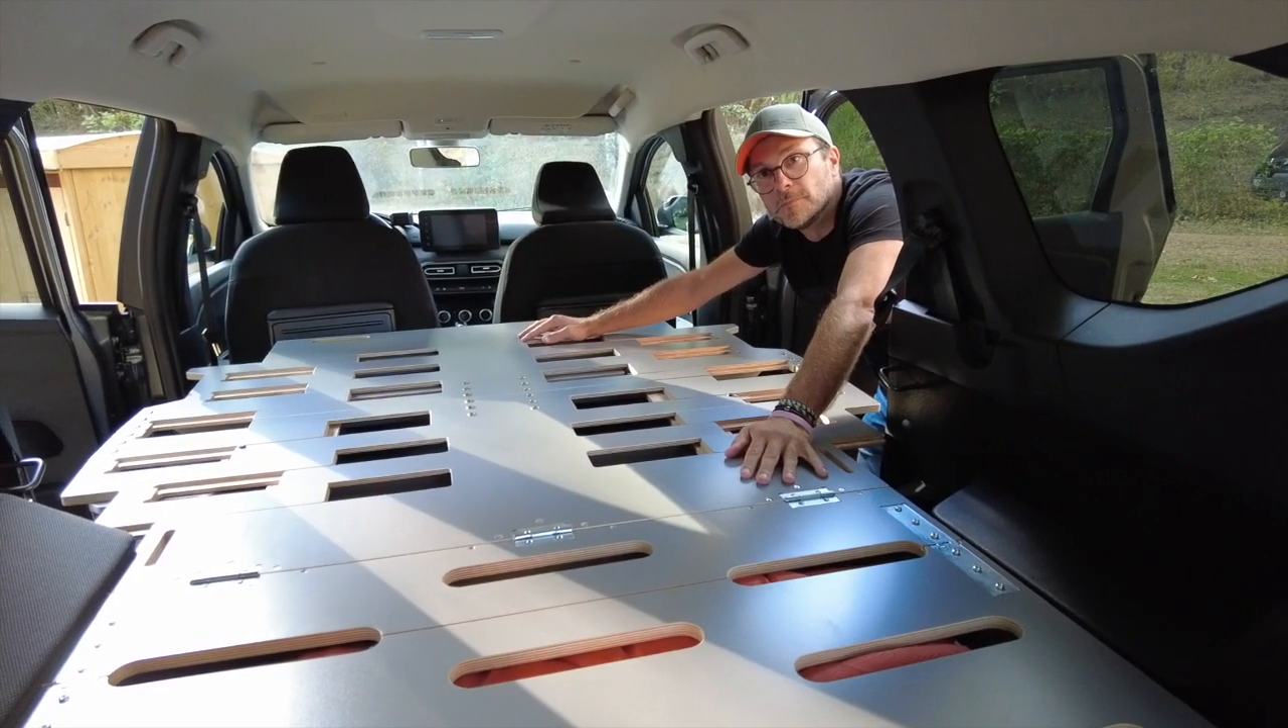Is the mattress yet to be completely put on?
Yes.